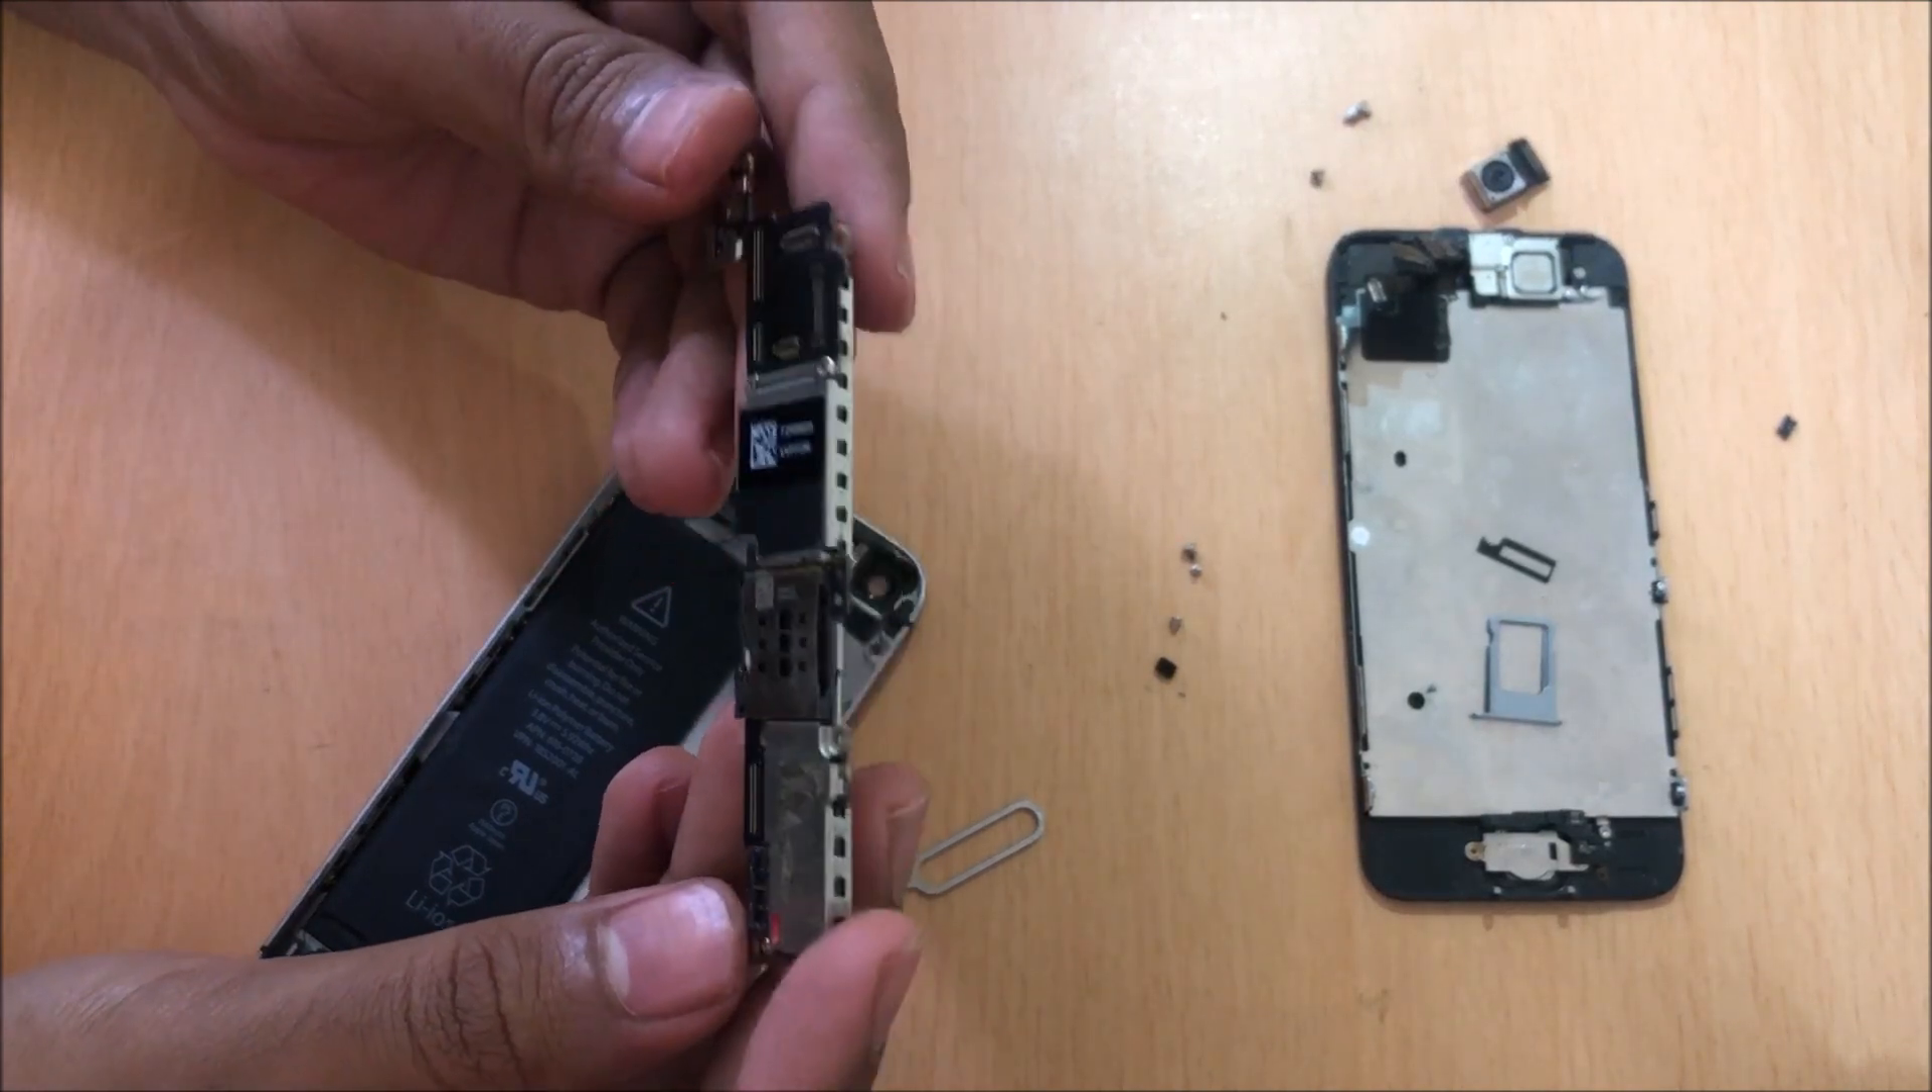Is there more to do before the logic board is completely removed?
No.